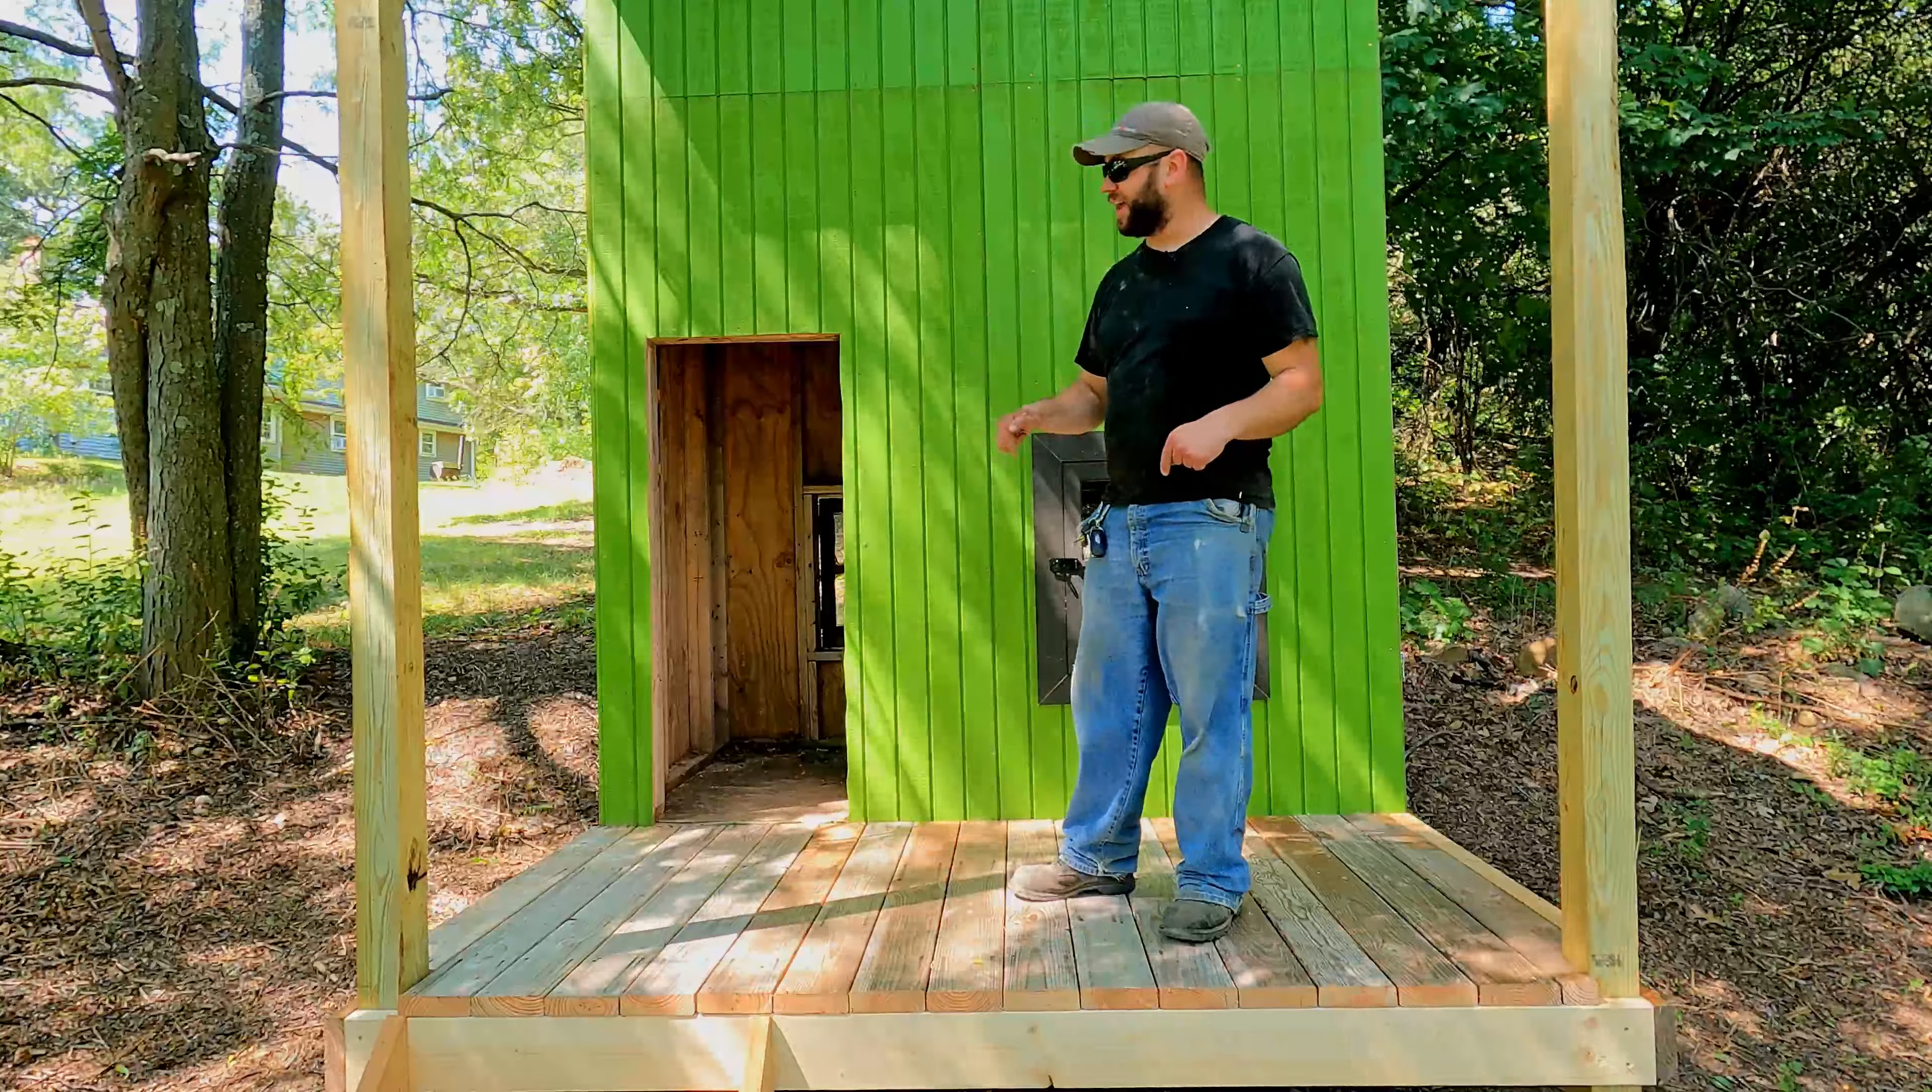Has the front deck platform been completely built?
Yes.